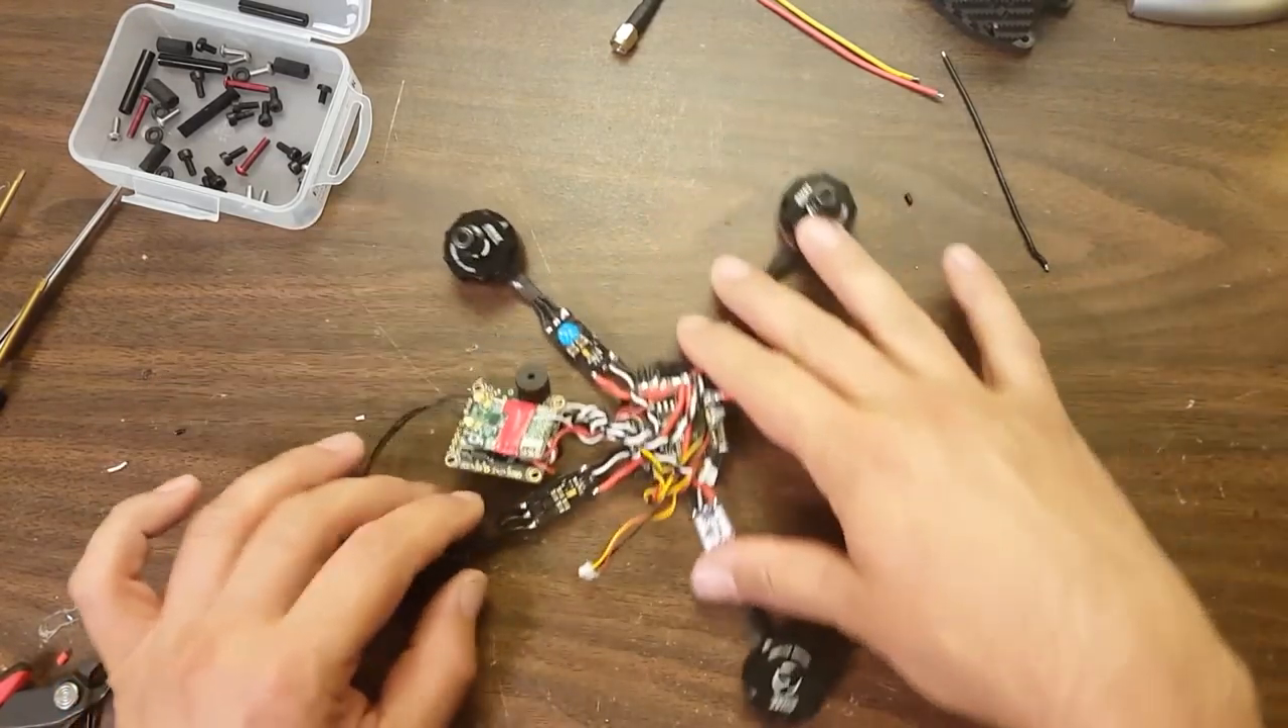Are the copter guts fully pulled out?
Yes.